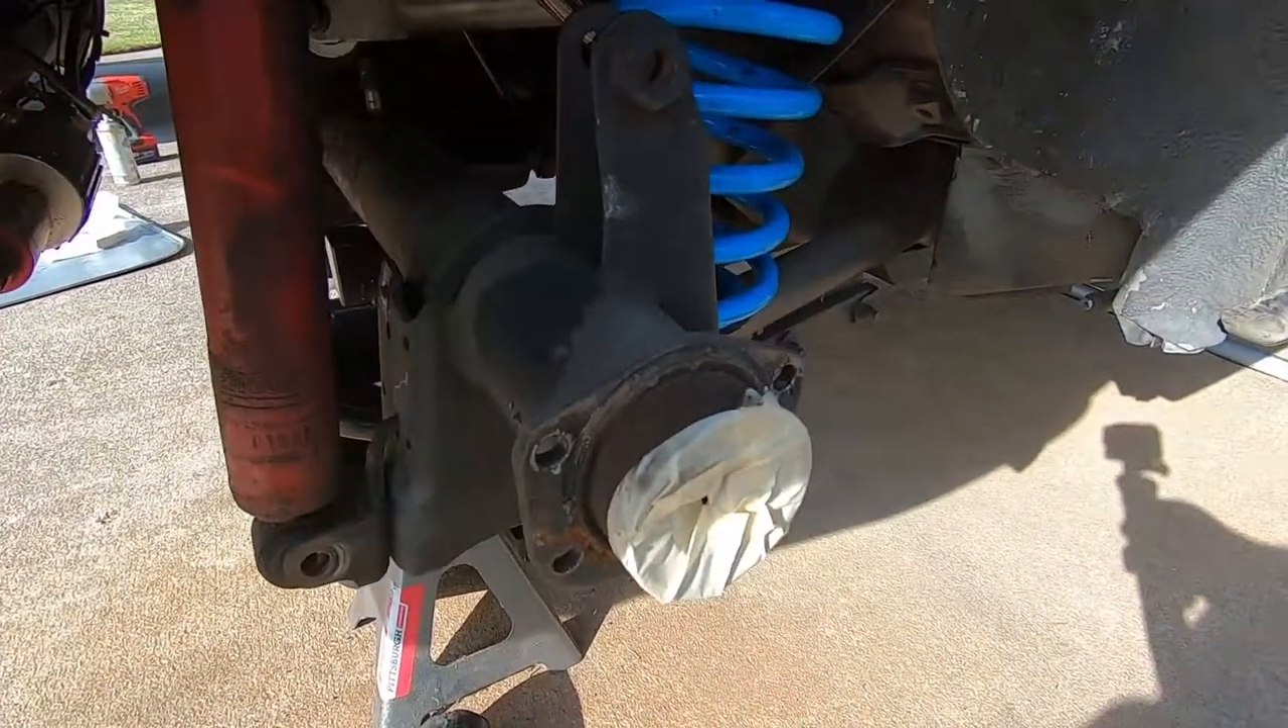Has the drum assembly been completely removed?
Yes.